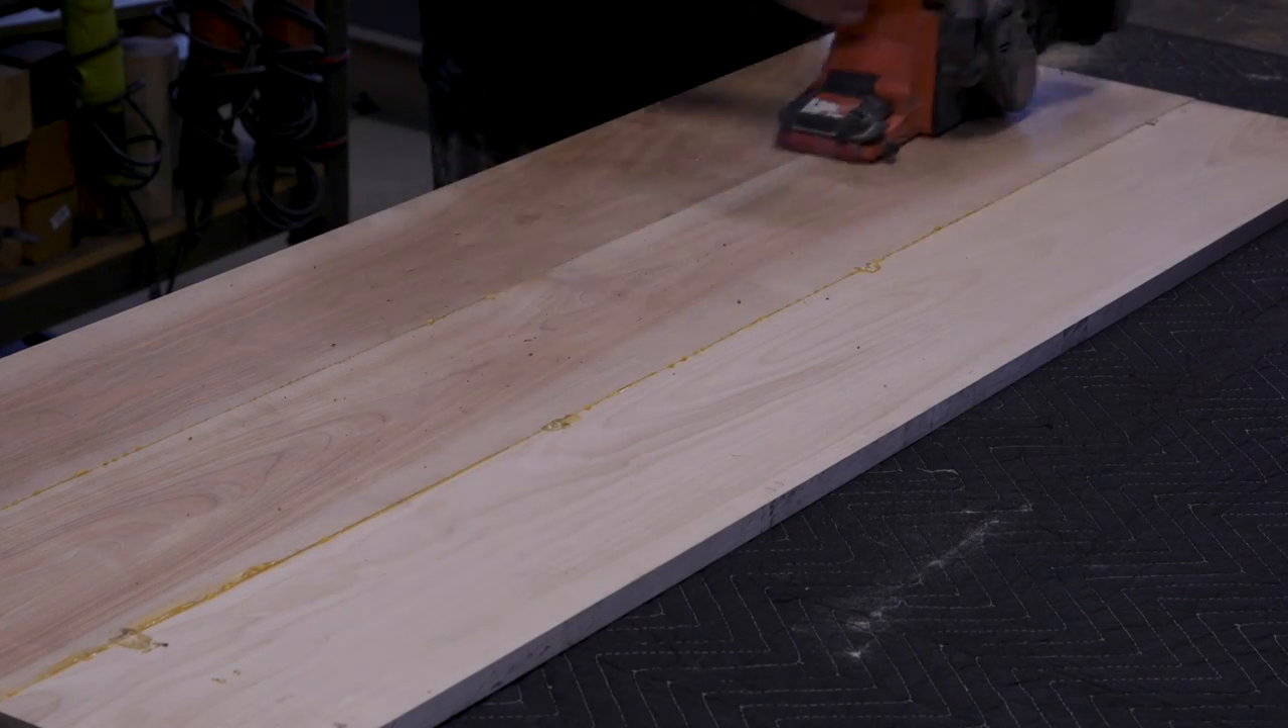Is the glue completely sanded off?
No.